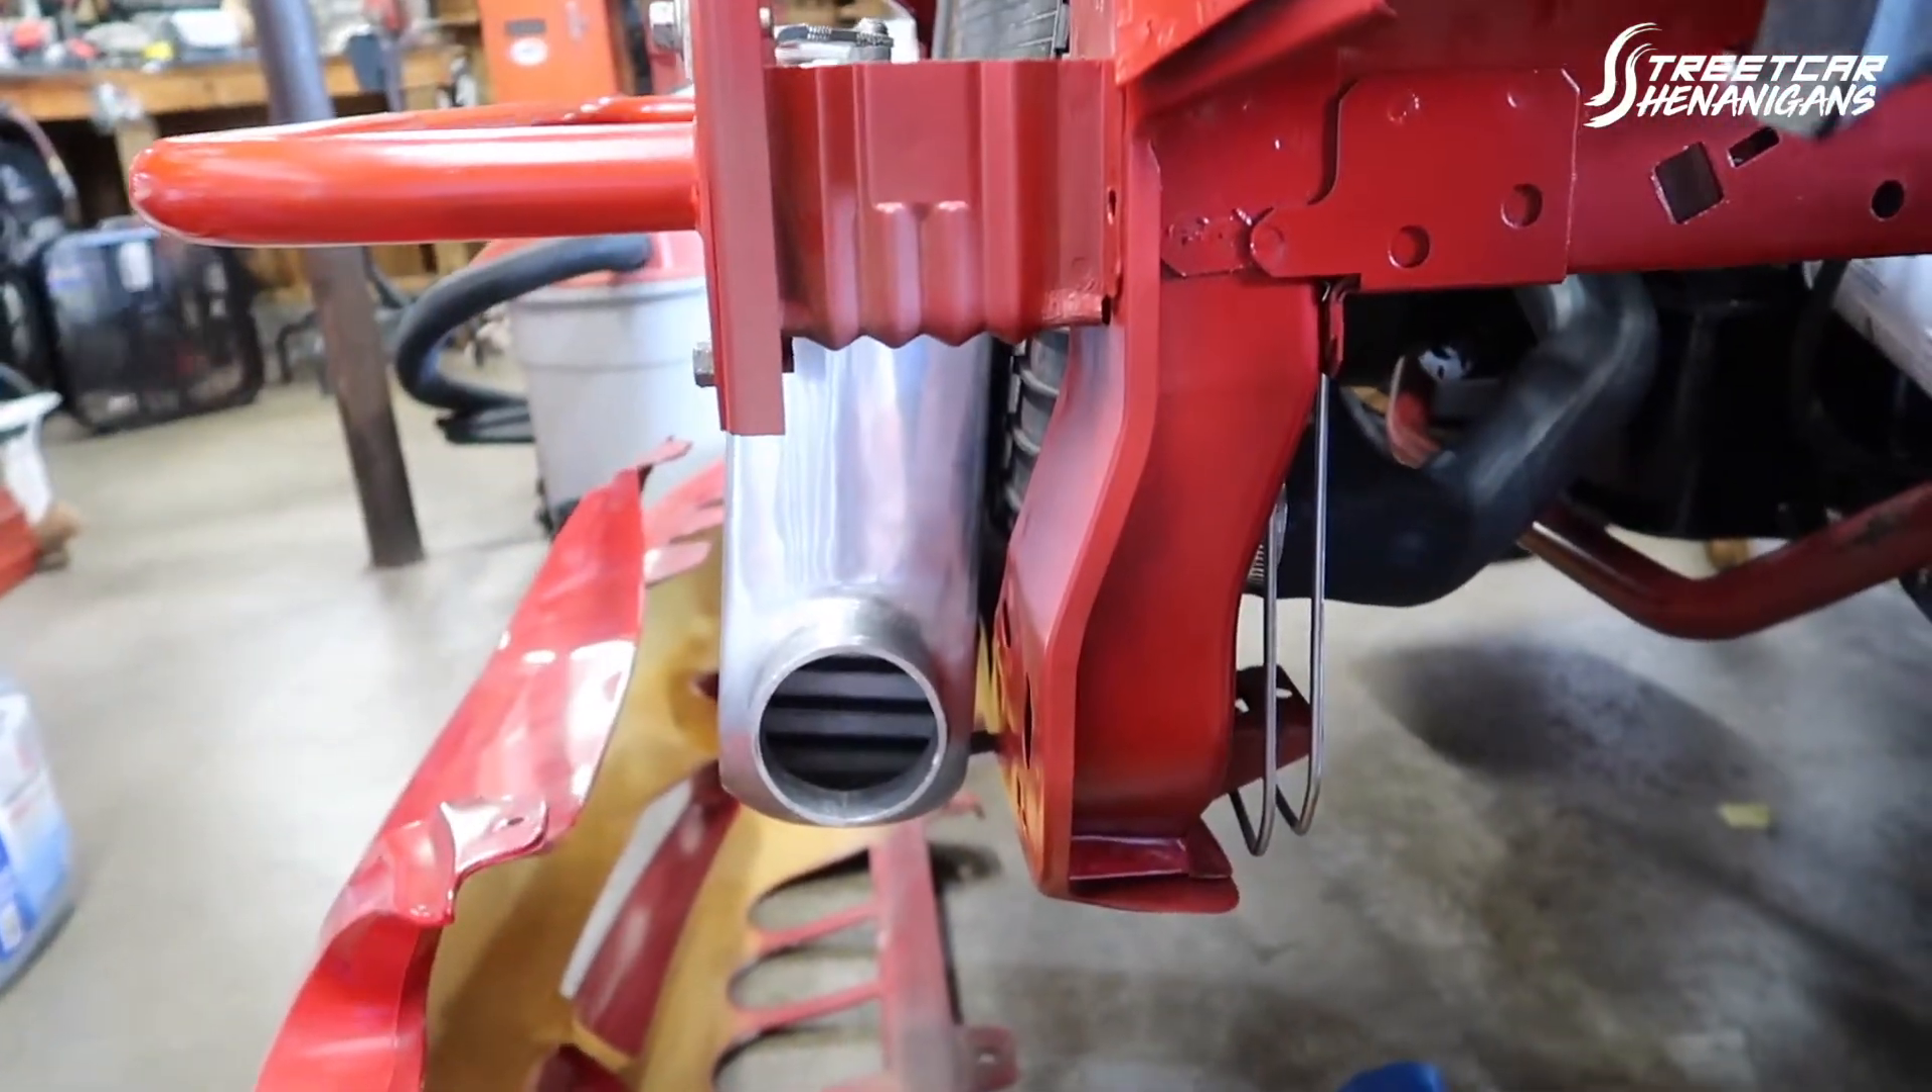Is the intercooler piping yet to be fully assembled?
Yes.